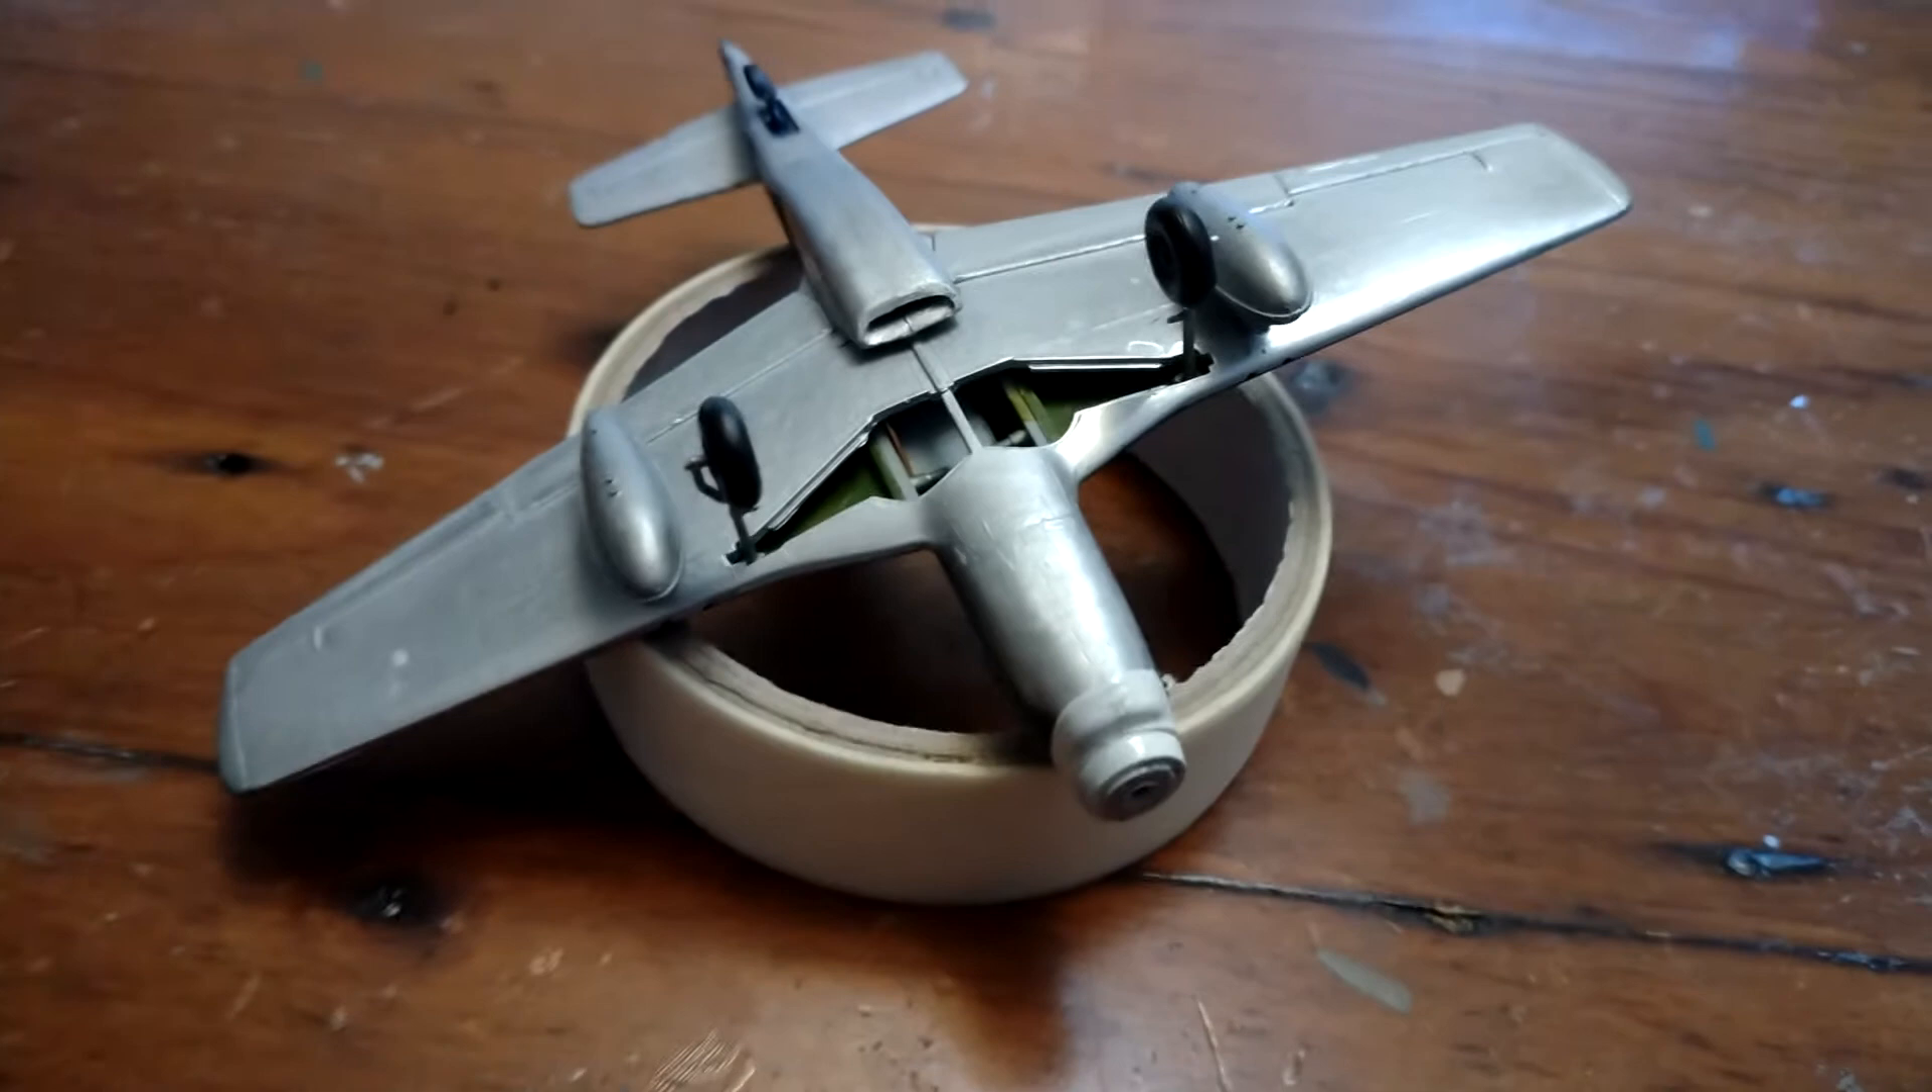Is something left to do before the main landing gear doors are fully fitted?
Yes.